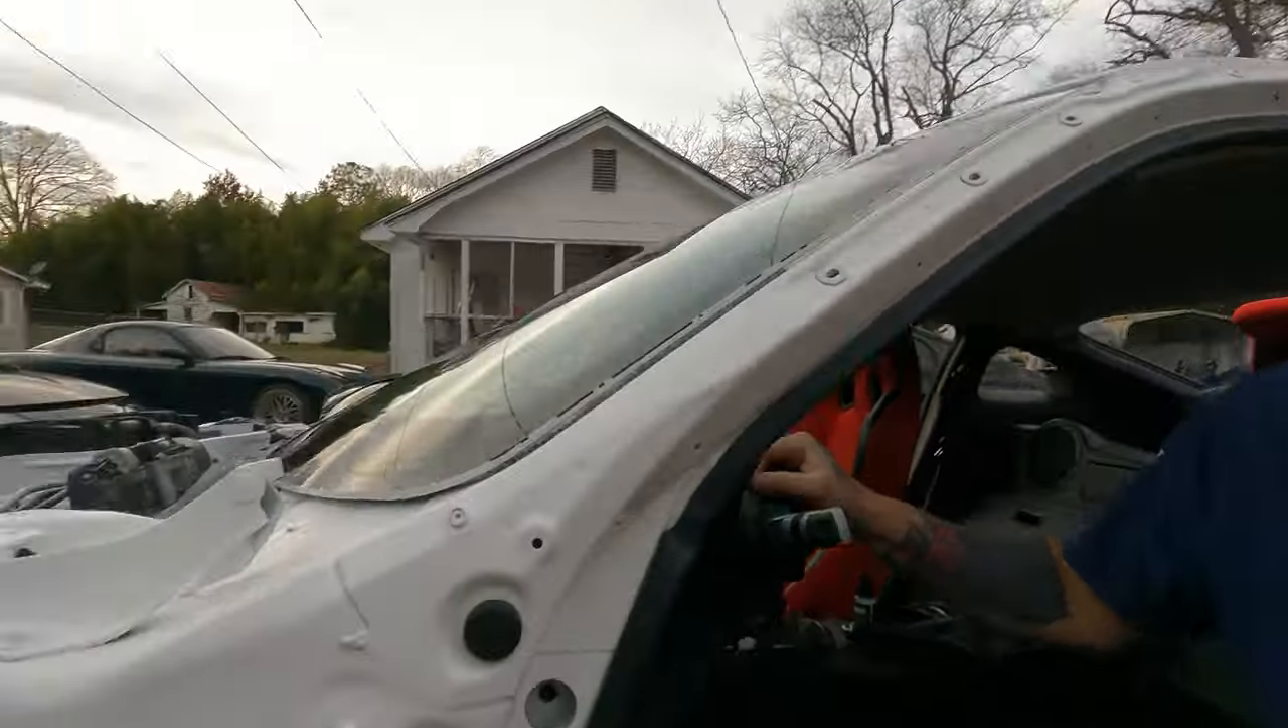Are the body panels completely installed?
No.